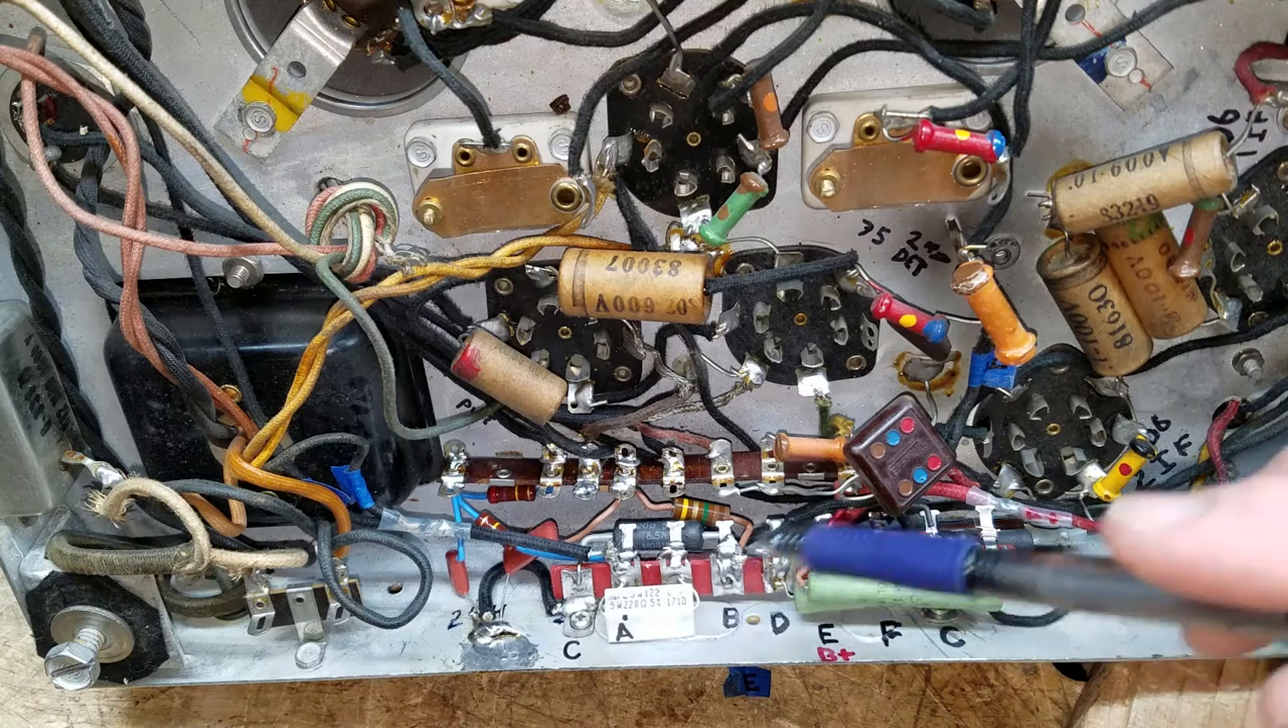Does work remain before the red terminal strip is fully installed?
No.